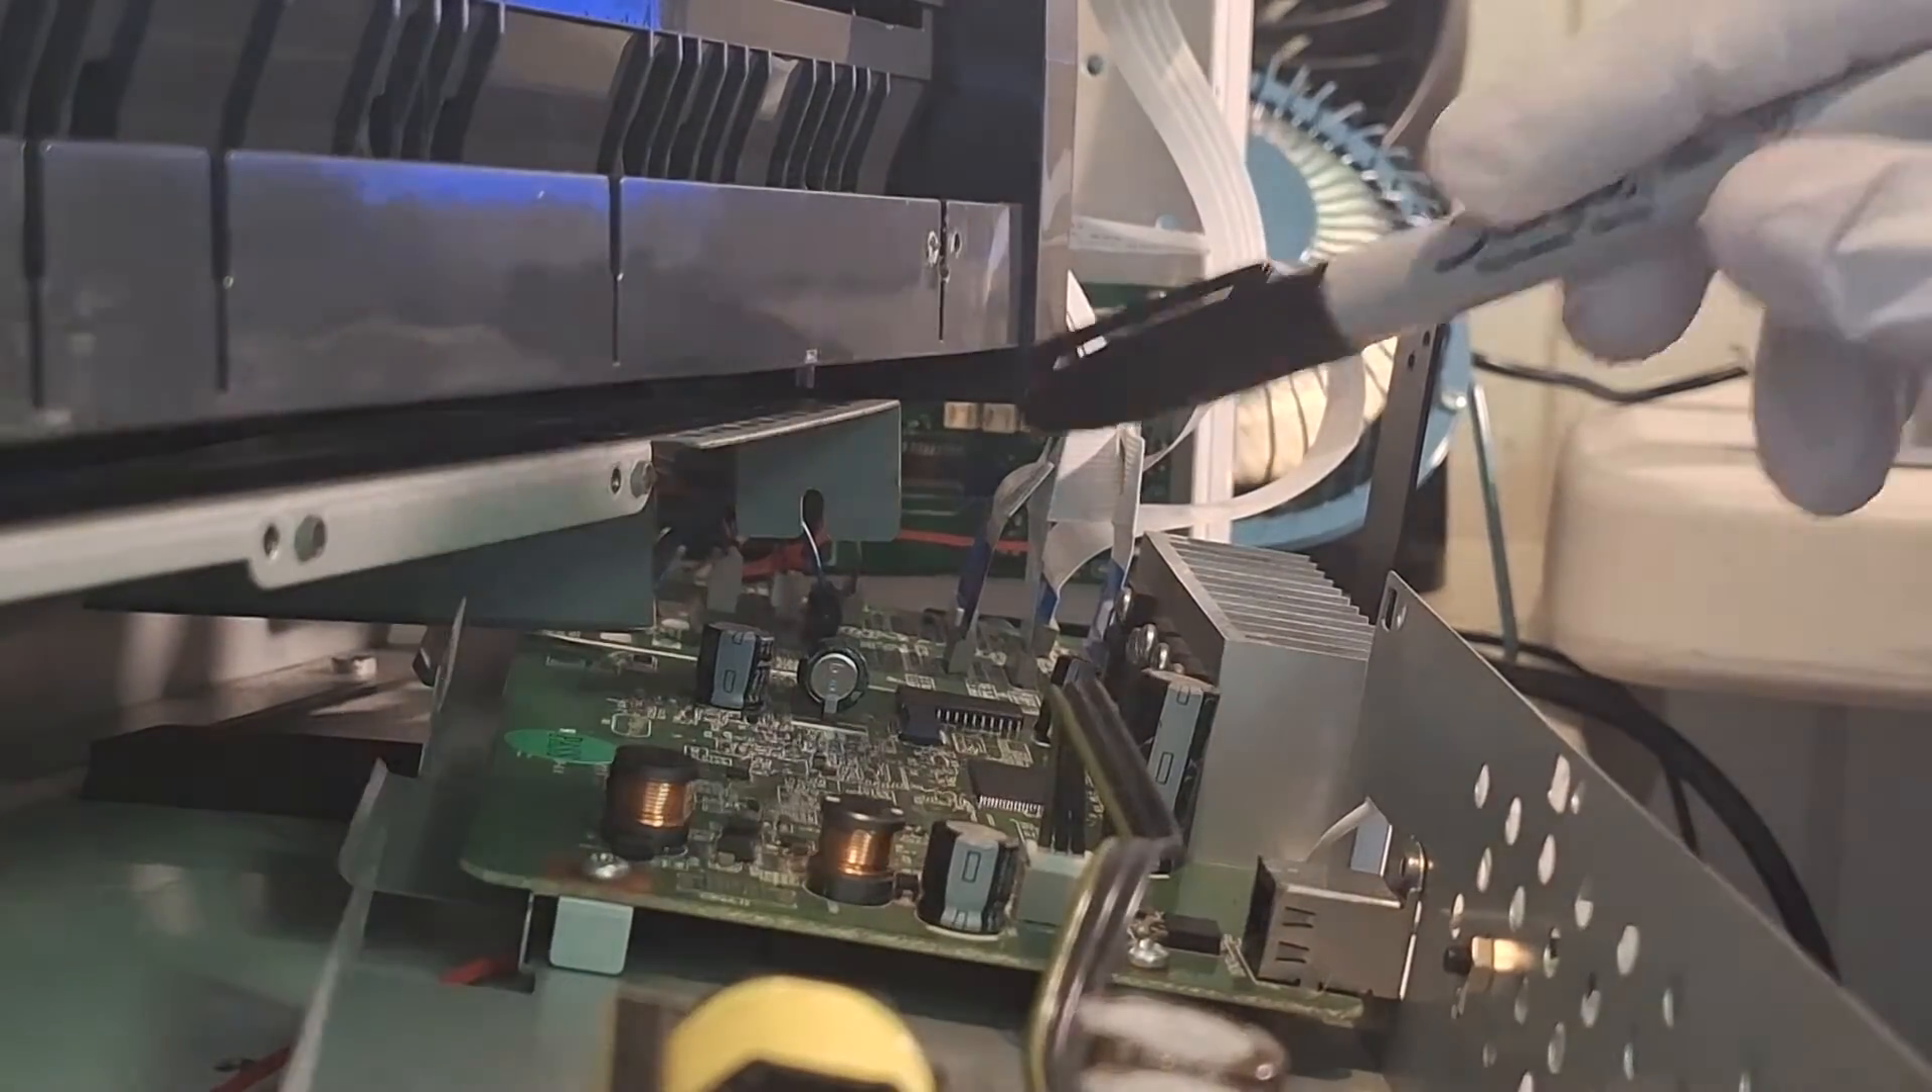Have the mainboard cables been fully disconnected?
No.